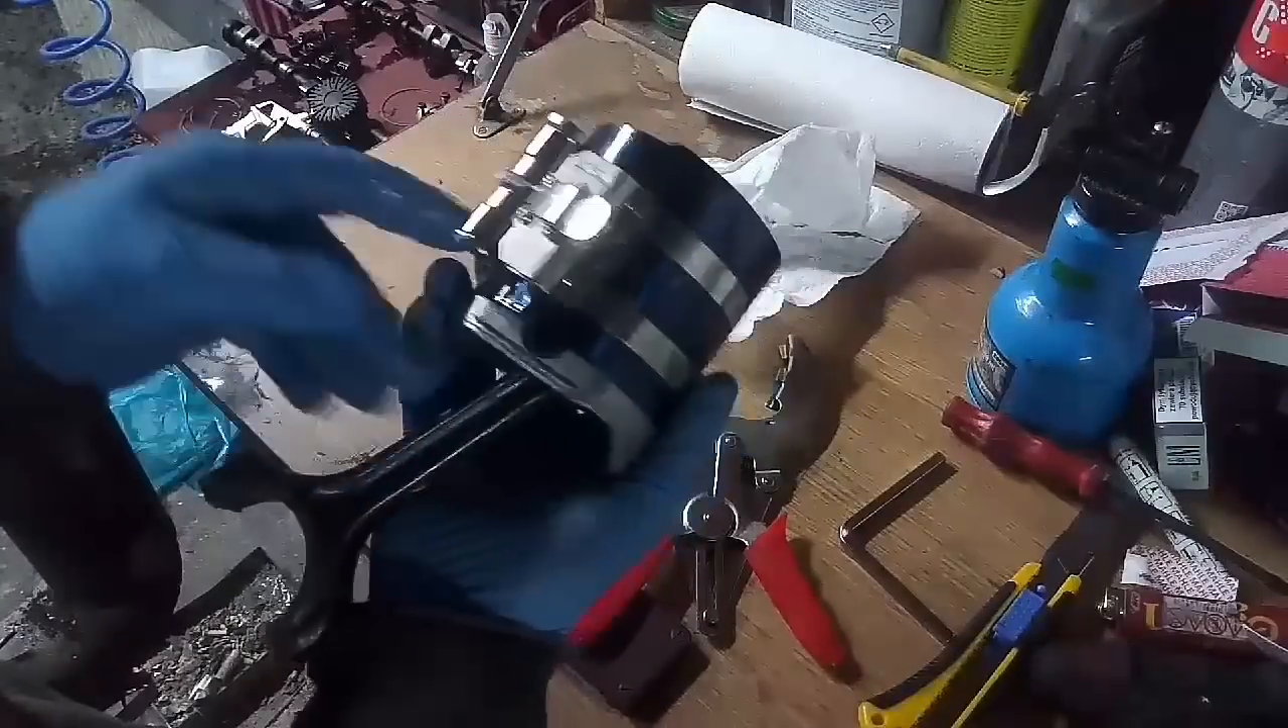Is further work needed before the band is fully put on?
No.